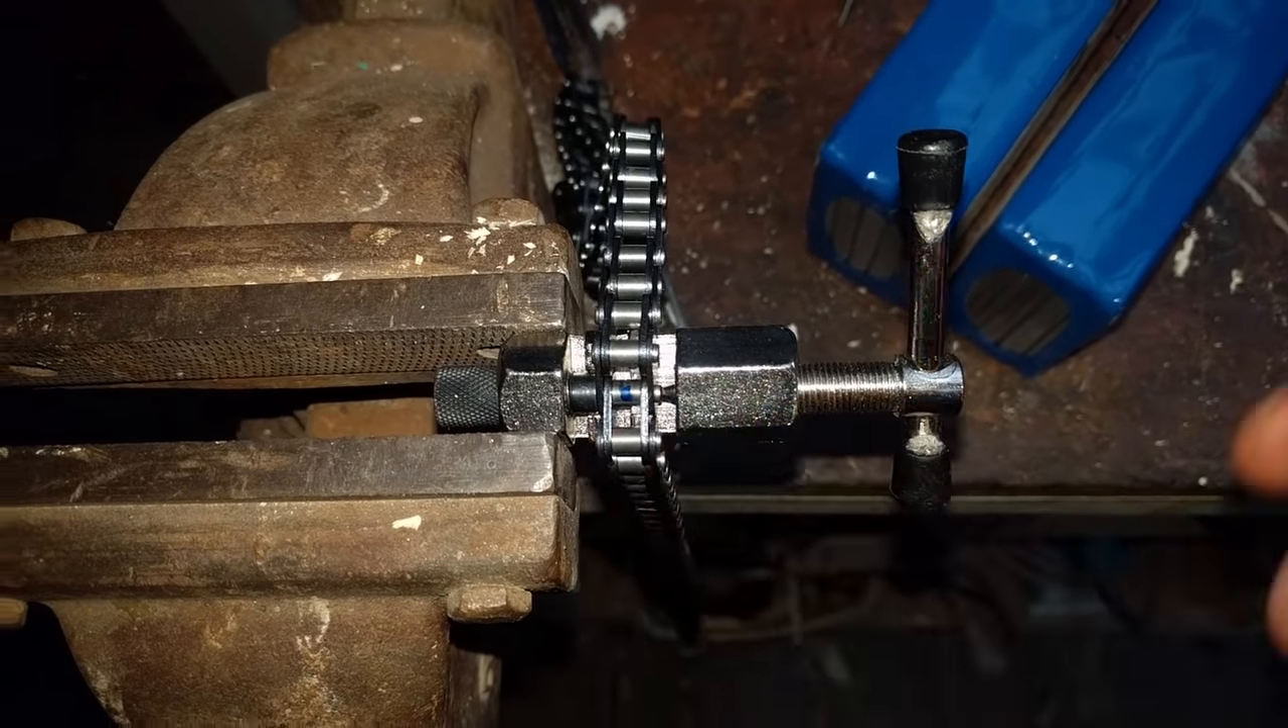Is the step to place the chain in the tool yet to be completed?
No.